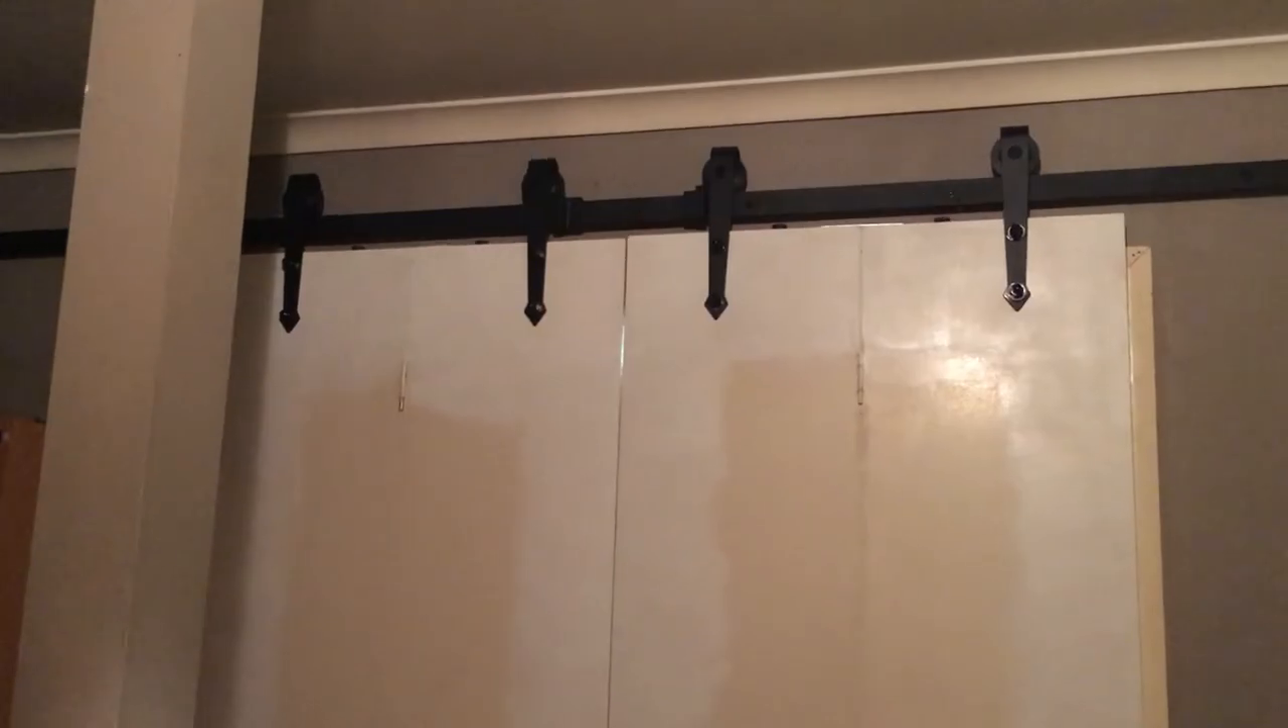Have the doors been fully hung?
Yes.